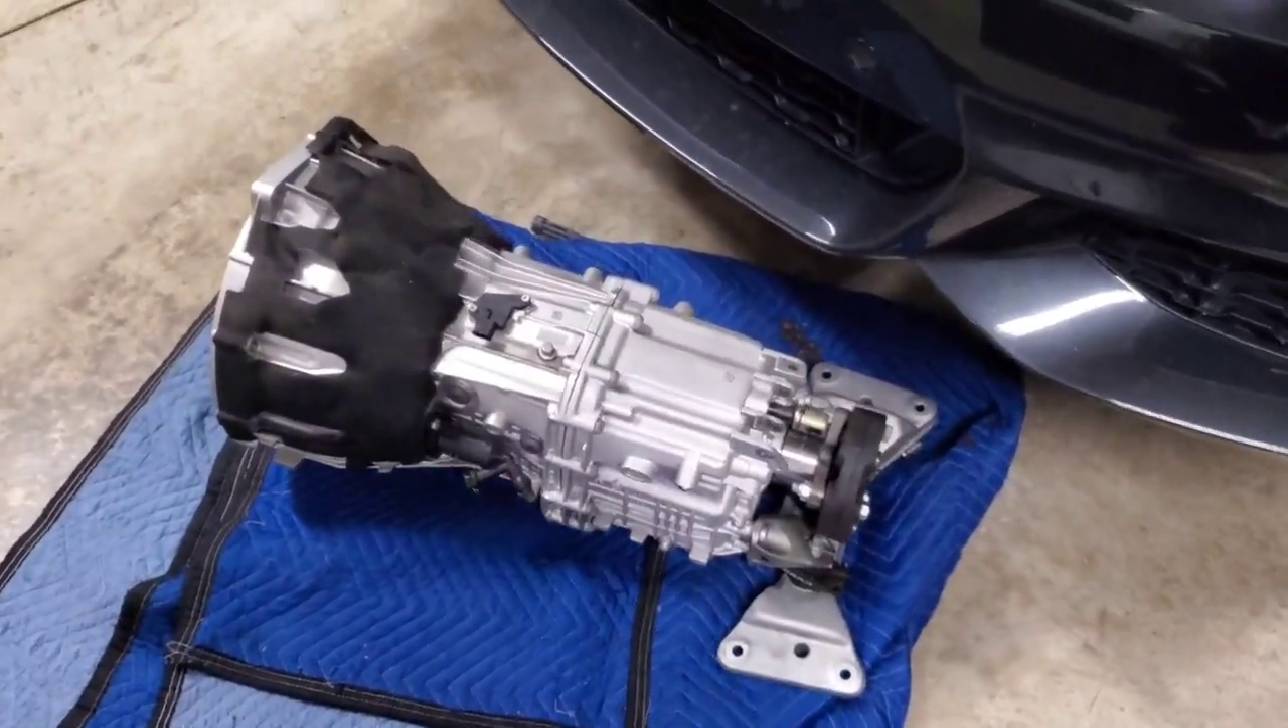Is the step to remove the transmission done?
Yes.